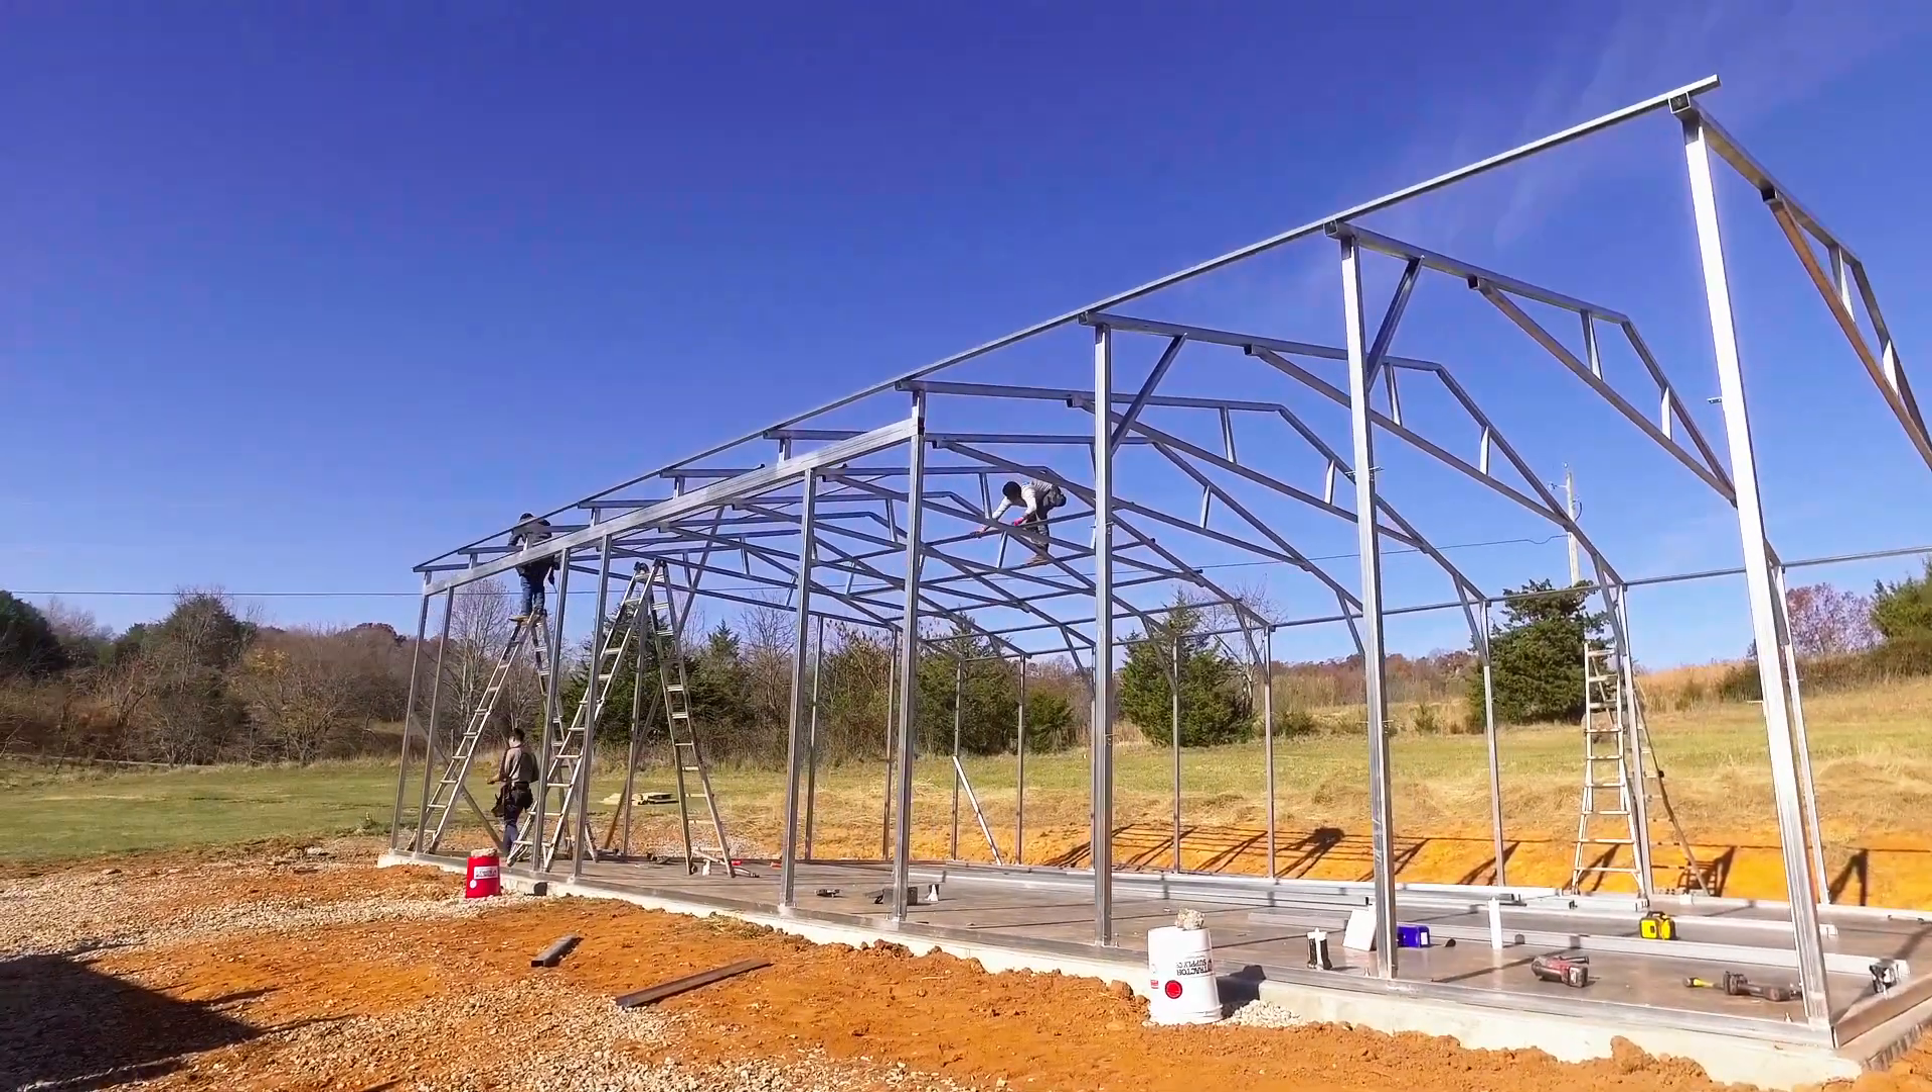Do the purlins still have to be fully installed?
Yes.